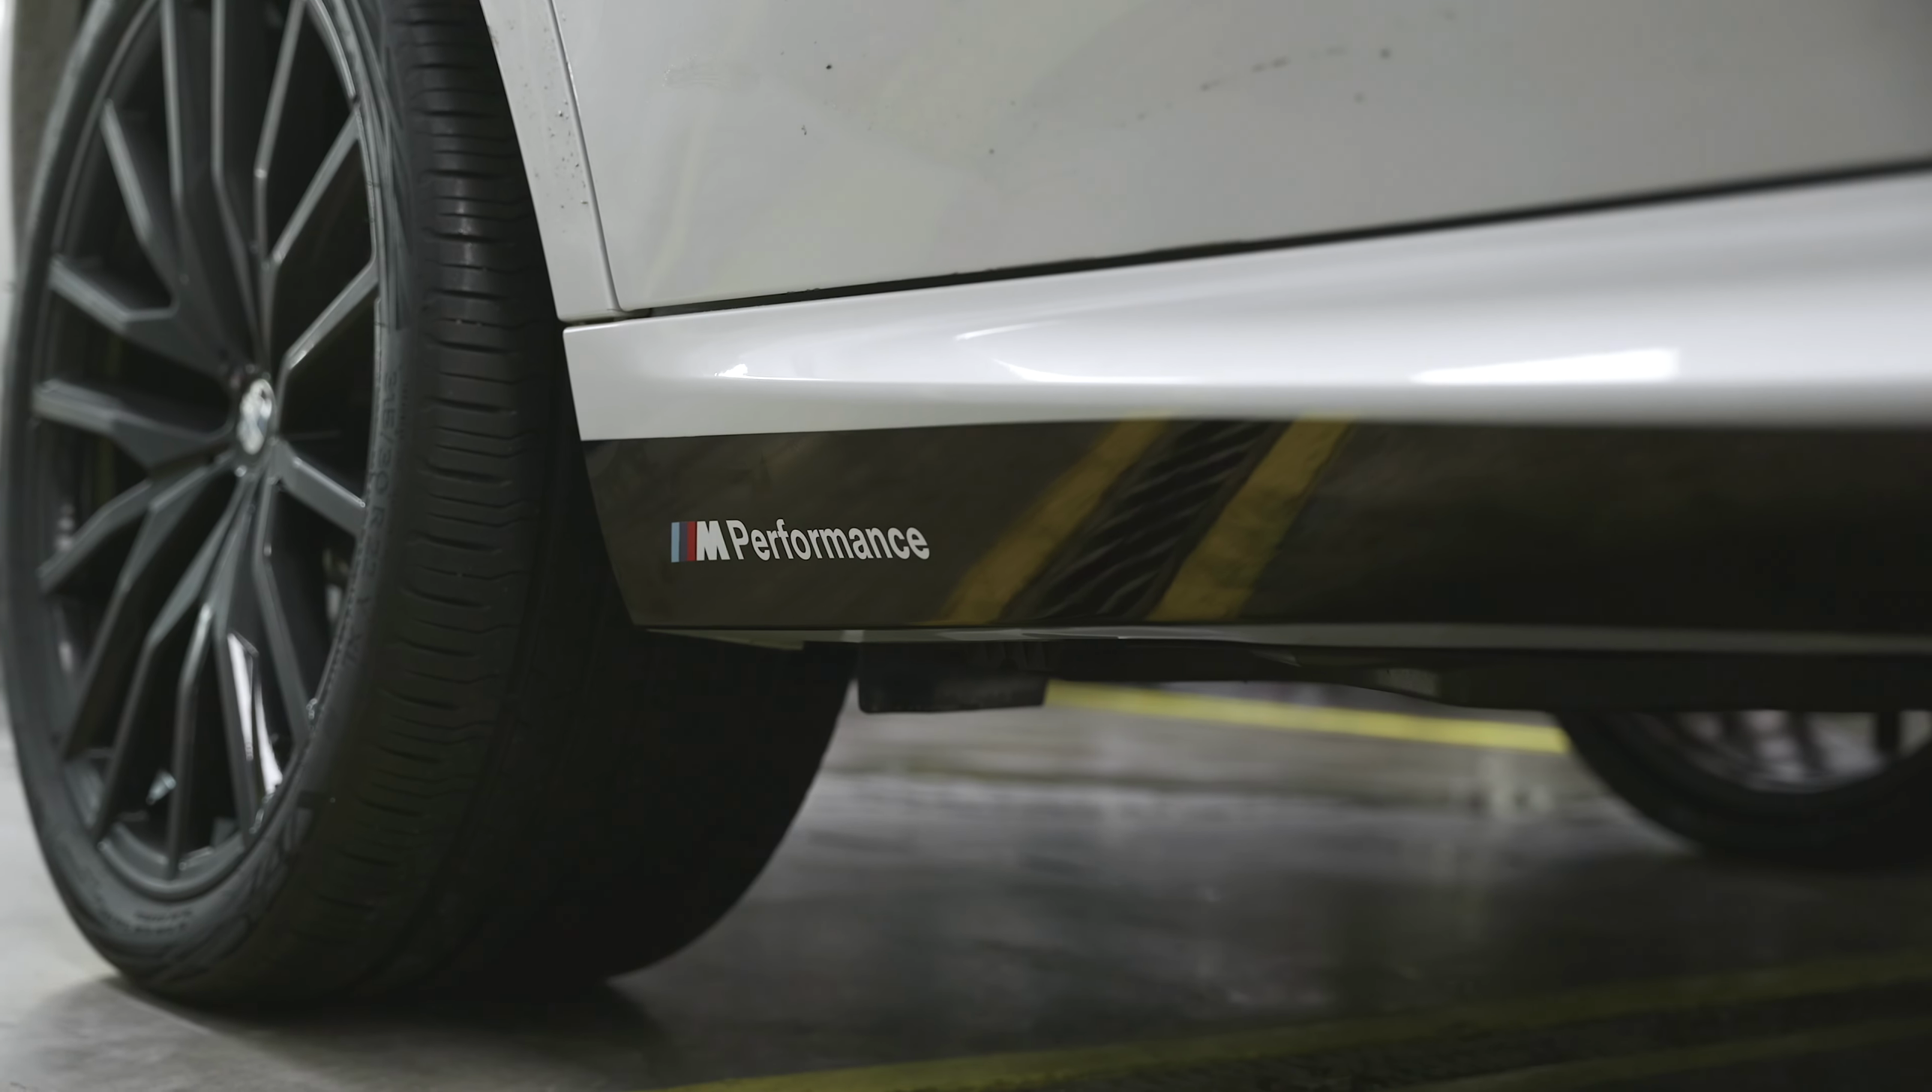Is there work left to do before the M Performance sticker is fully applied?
No.